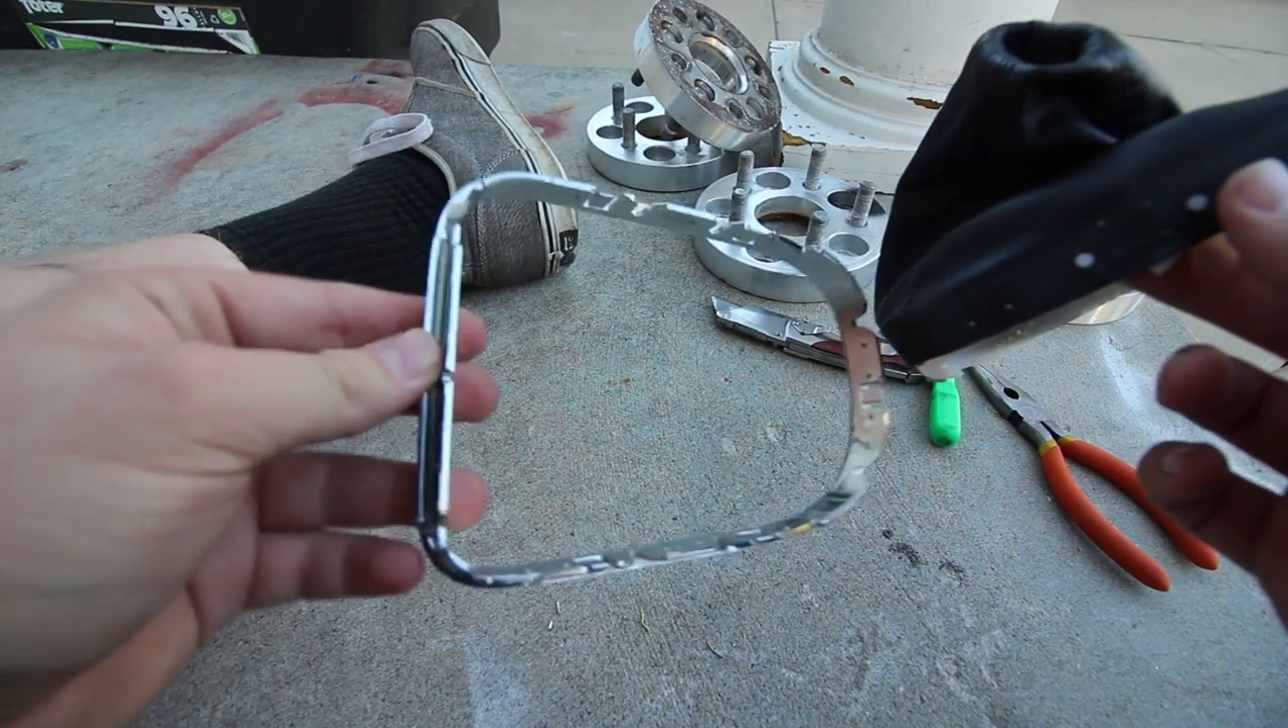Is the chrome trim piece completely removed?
Yes.